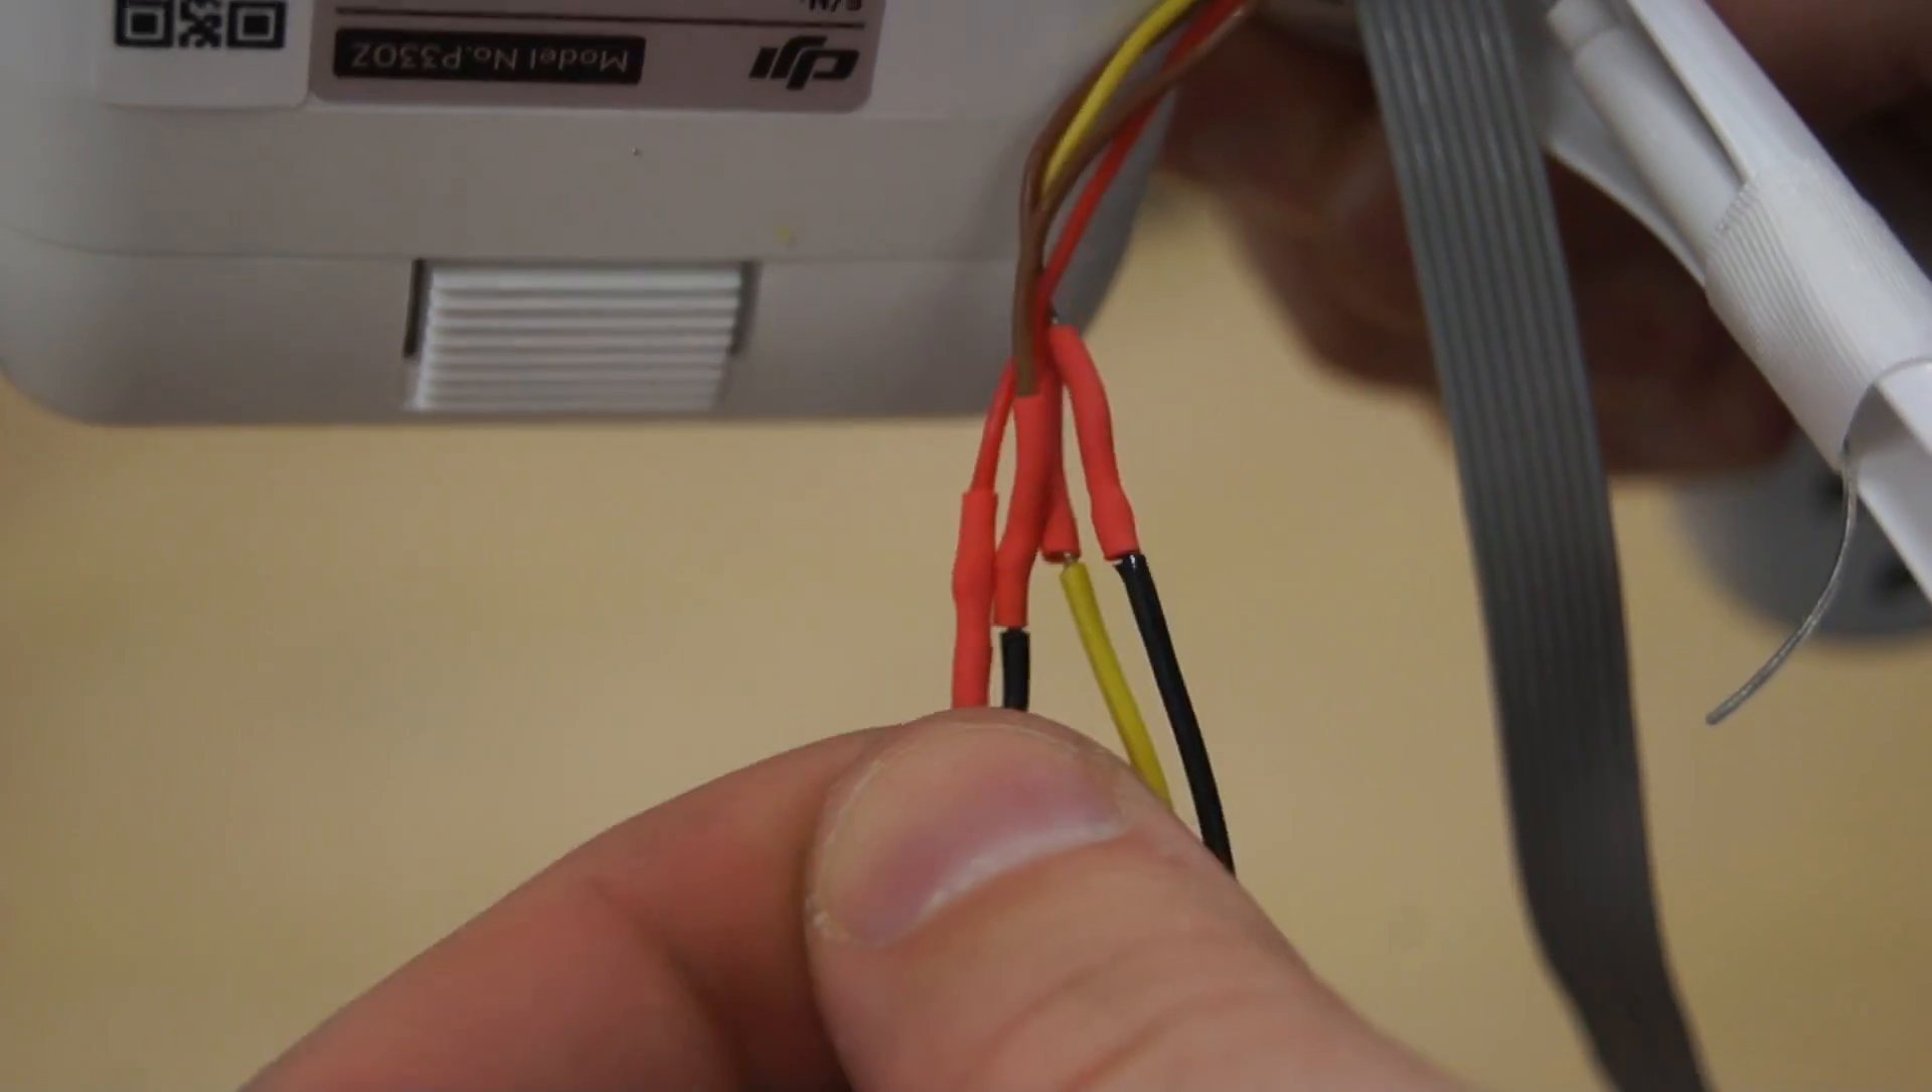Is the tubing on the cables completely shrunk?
Yes.